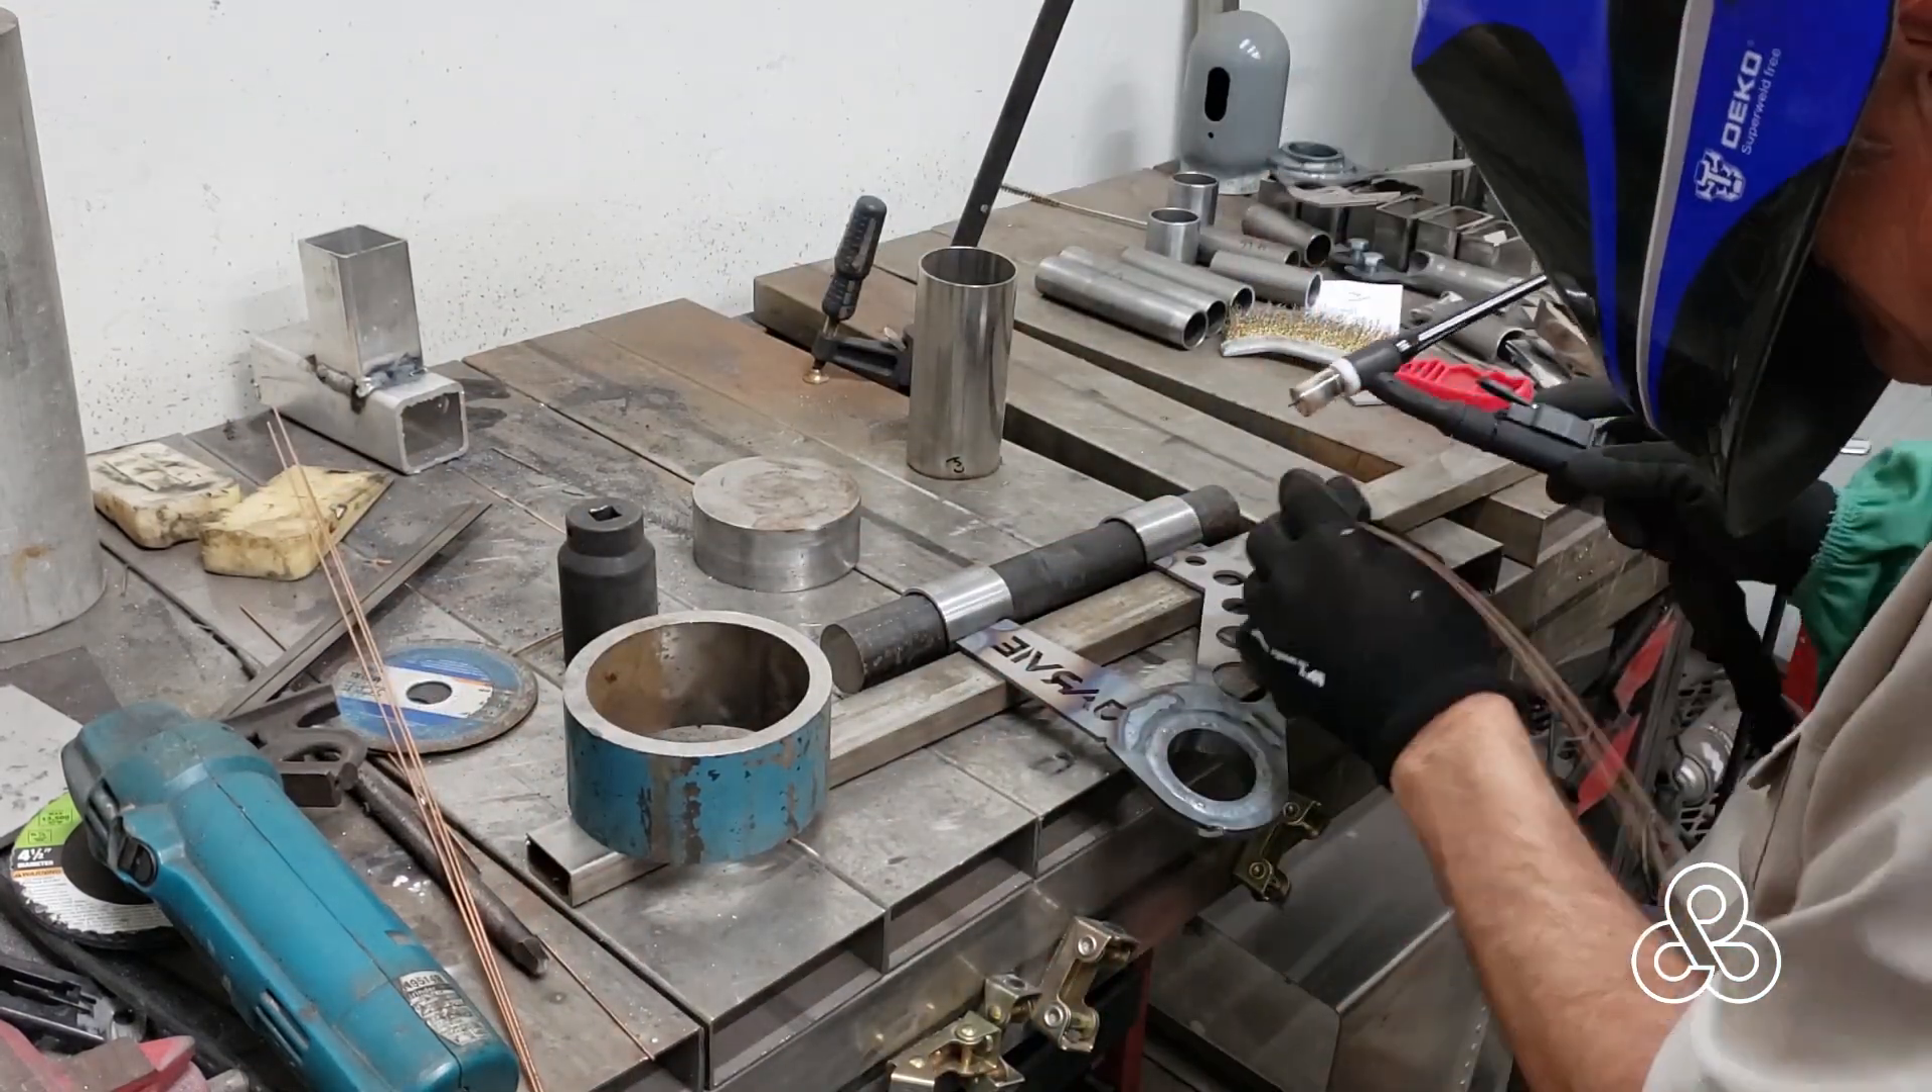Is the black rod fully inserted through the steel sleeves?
Yes.